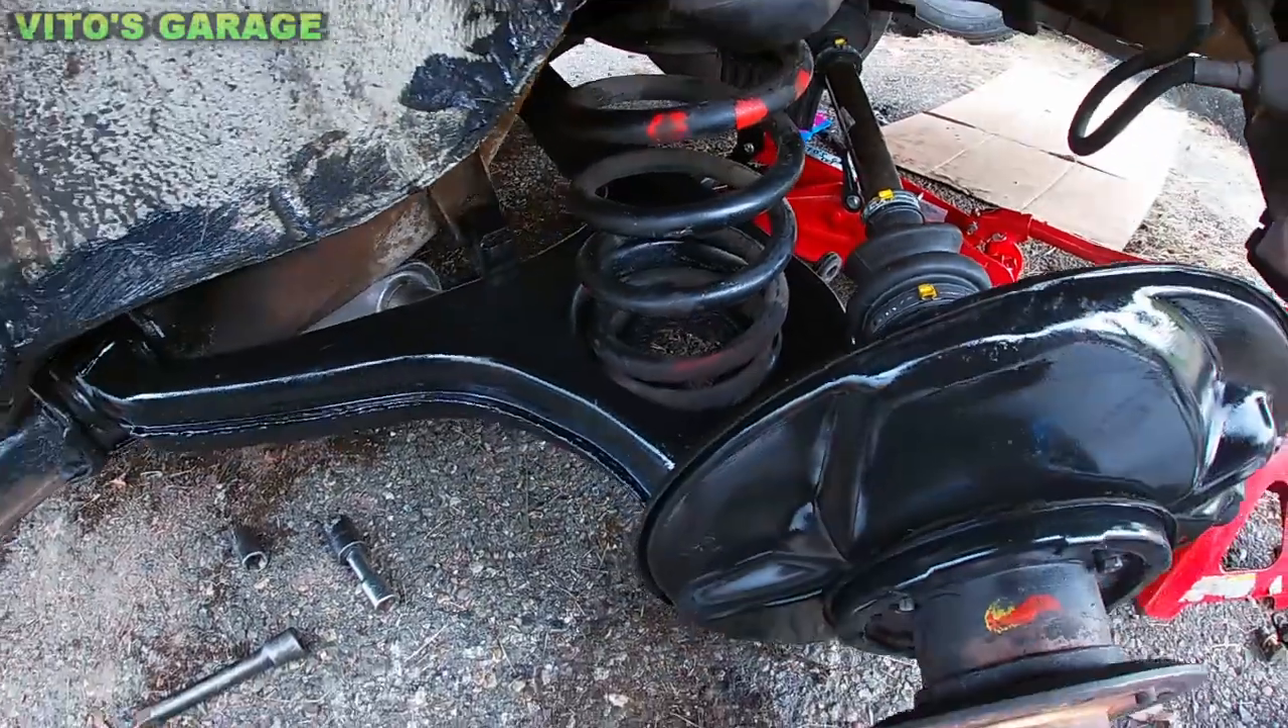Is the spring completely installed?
Yes.